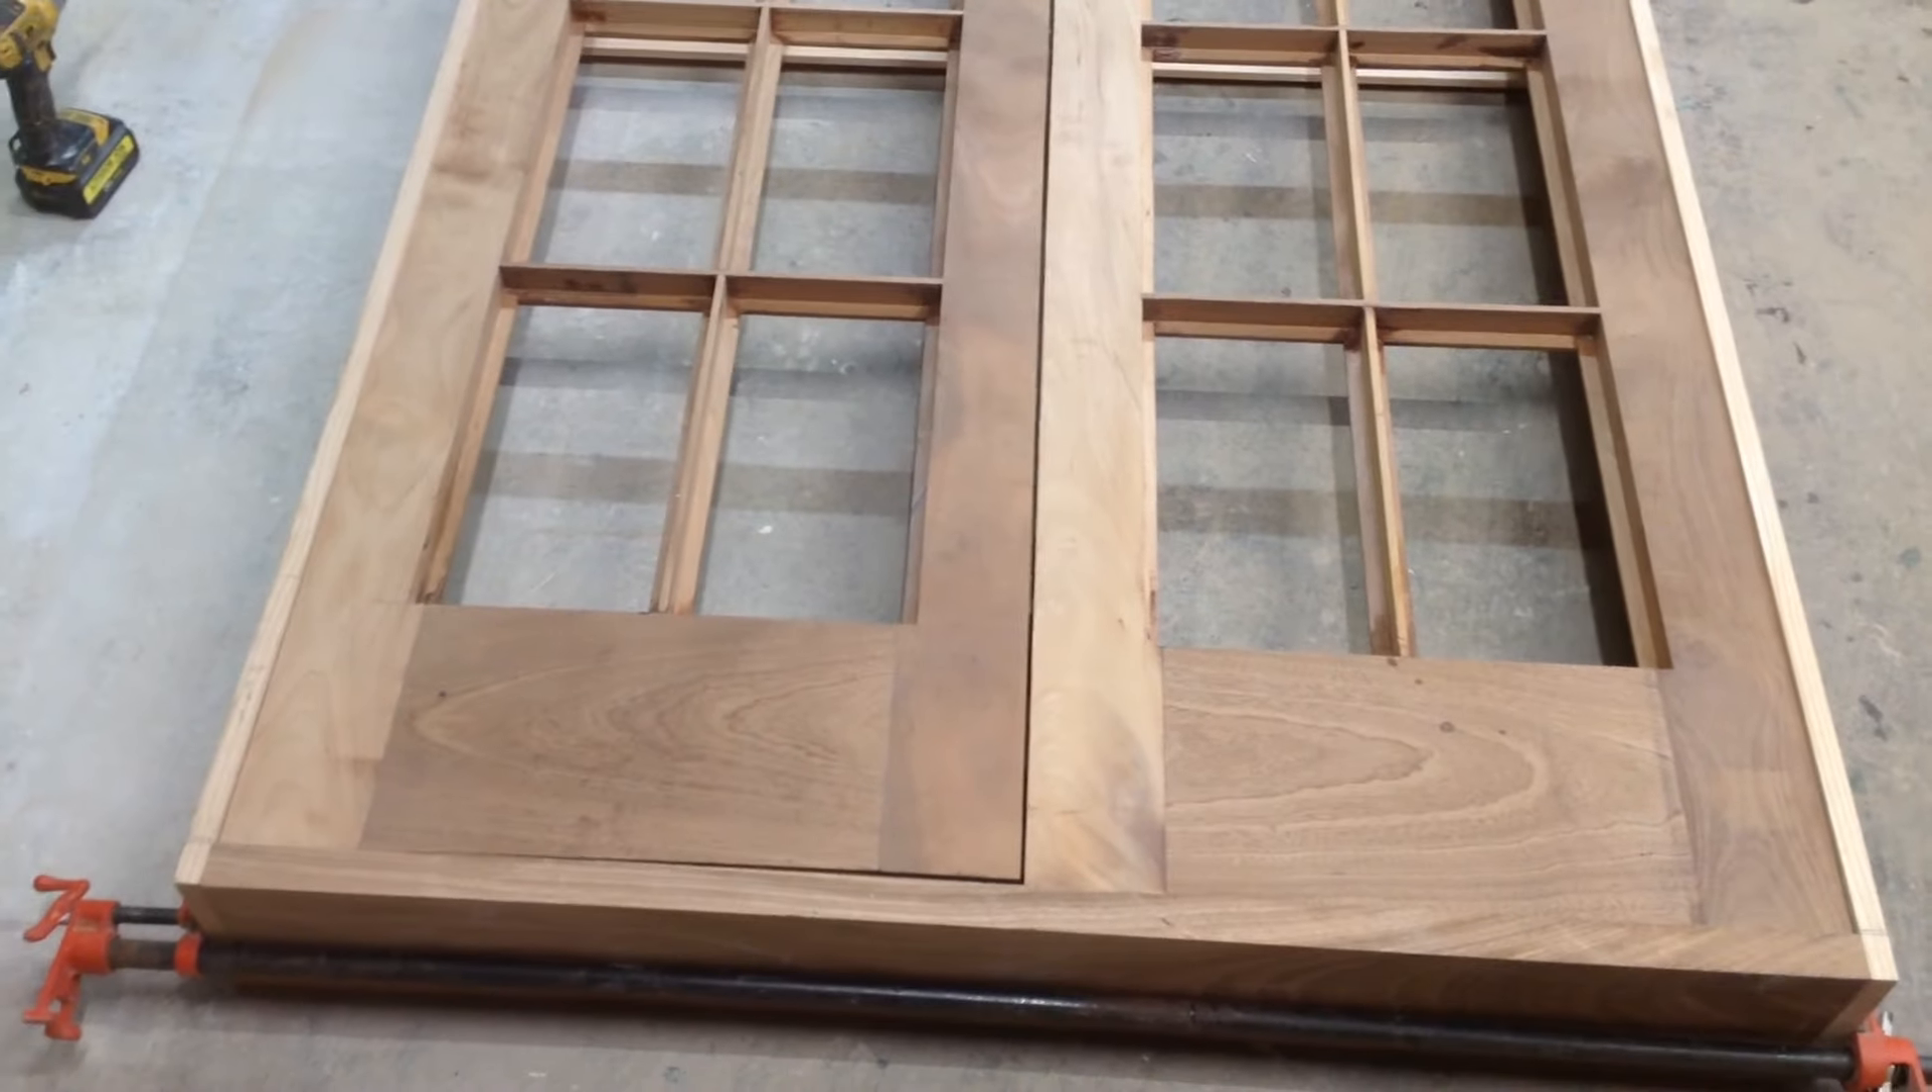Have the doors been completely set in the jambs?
Yes.